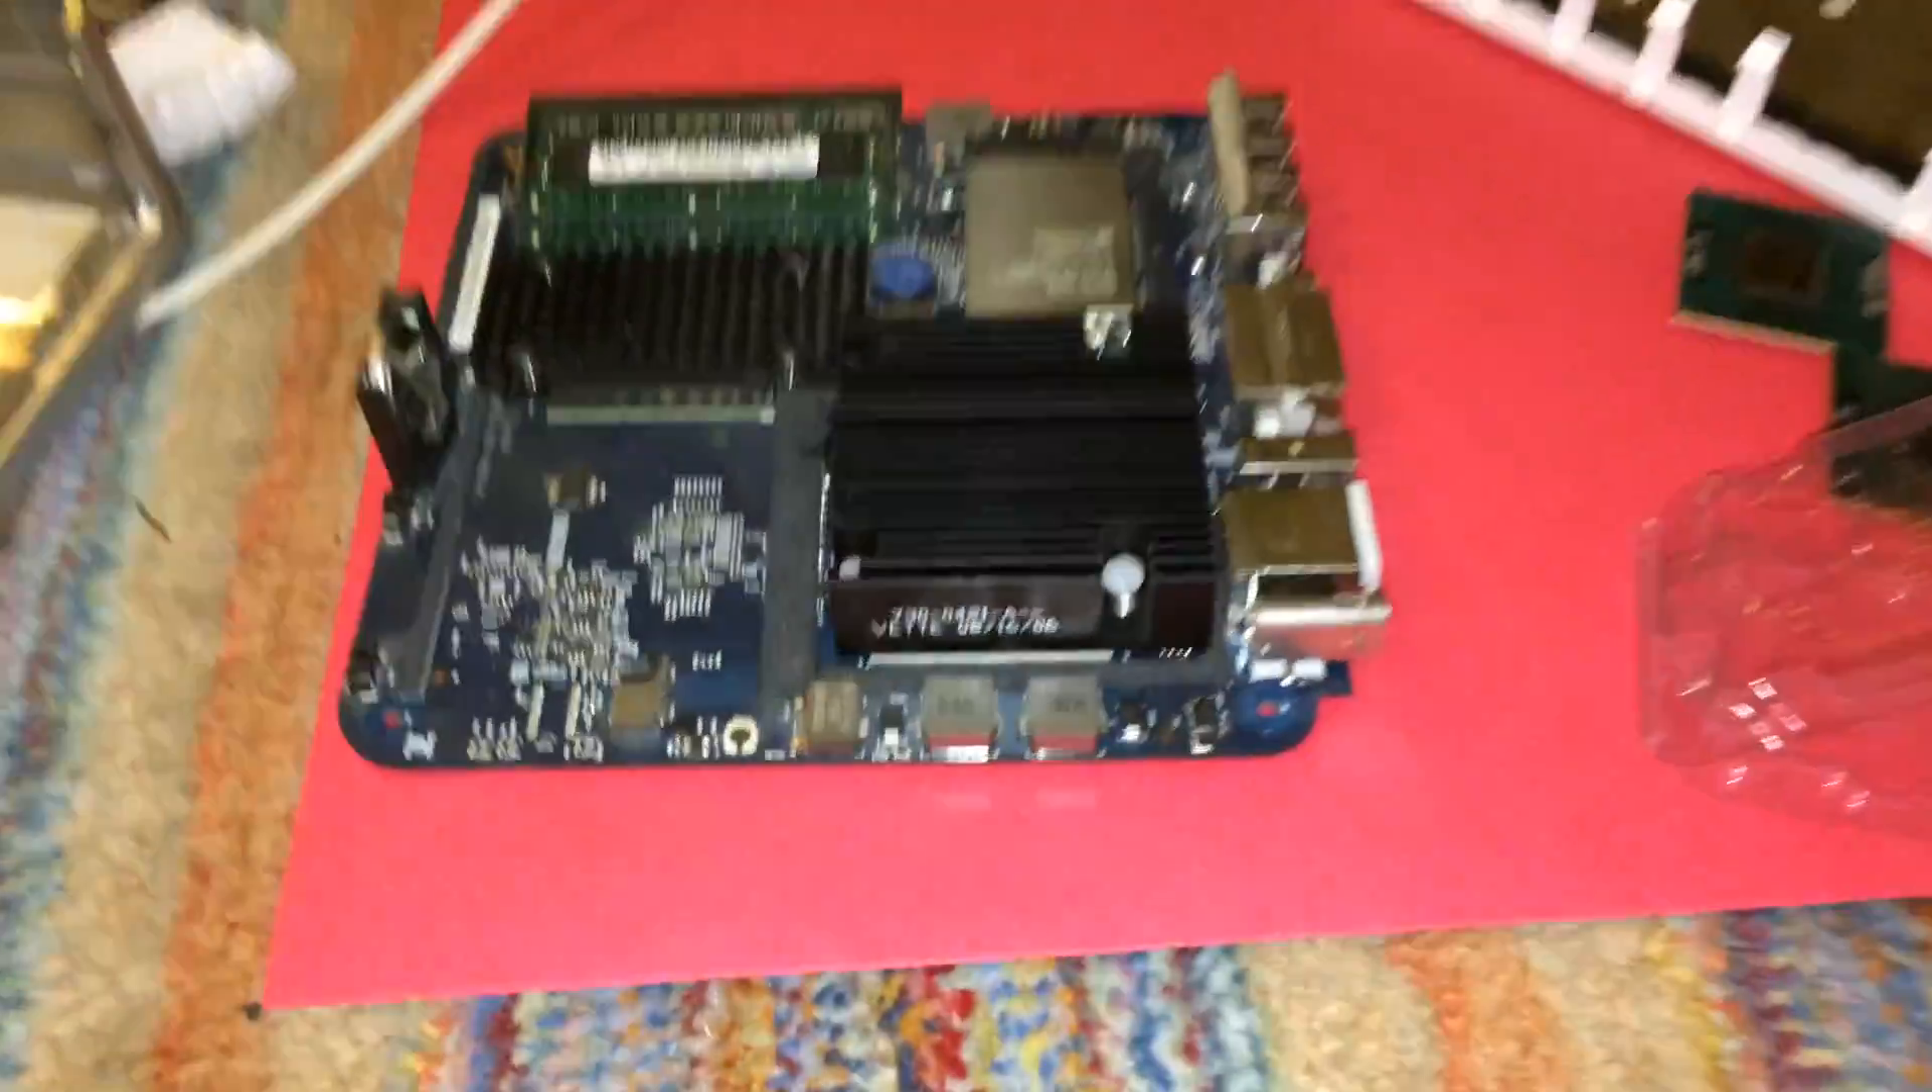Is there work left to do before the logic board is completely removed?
No.